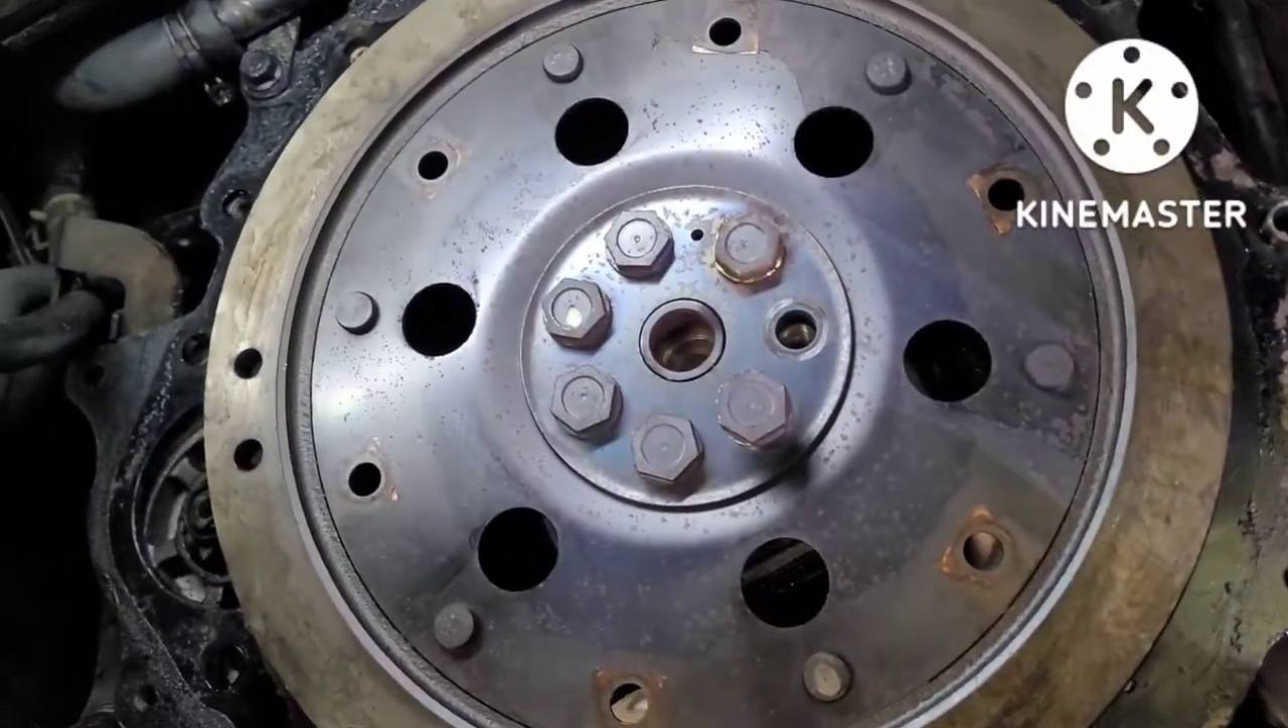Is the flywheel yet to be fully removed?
Yes.